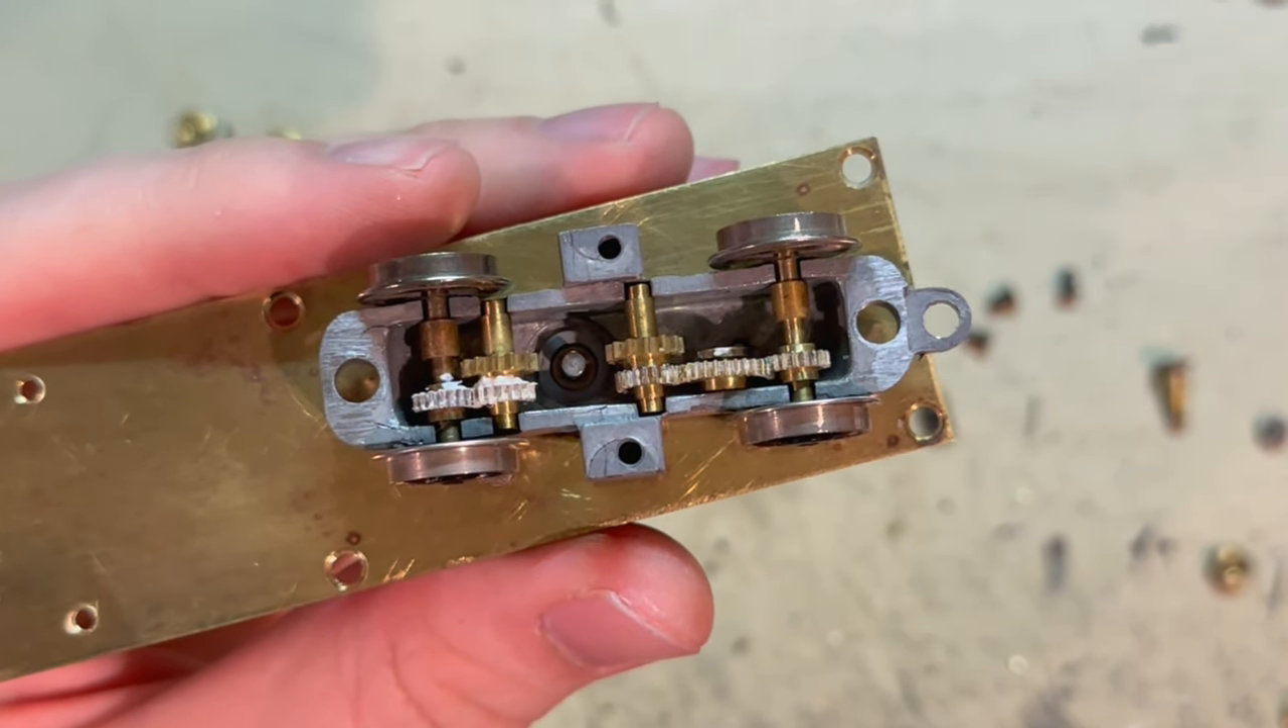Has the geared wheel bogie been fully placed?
Yes.